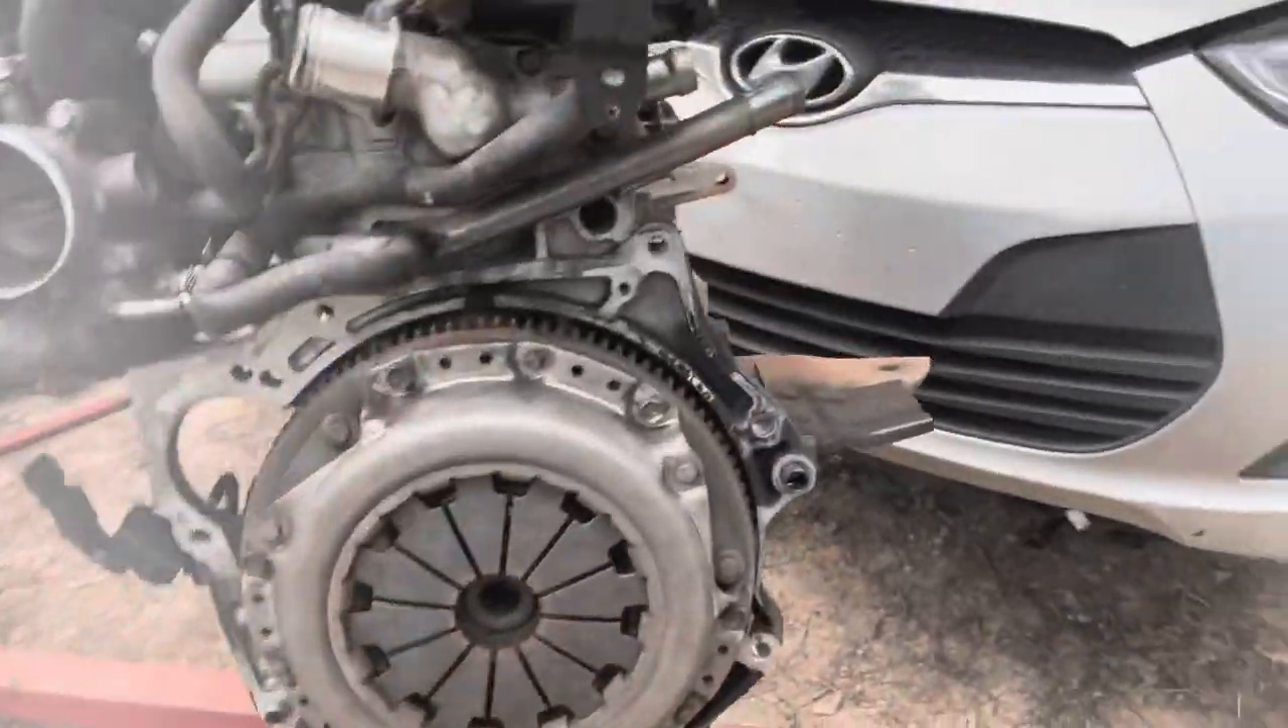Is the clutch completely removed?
No.